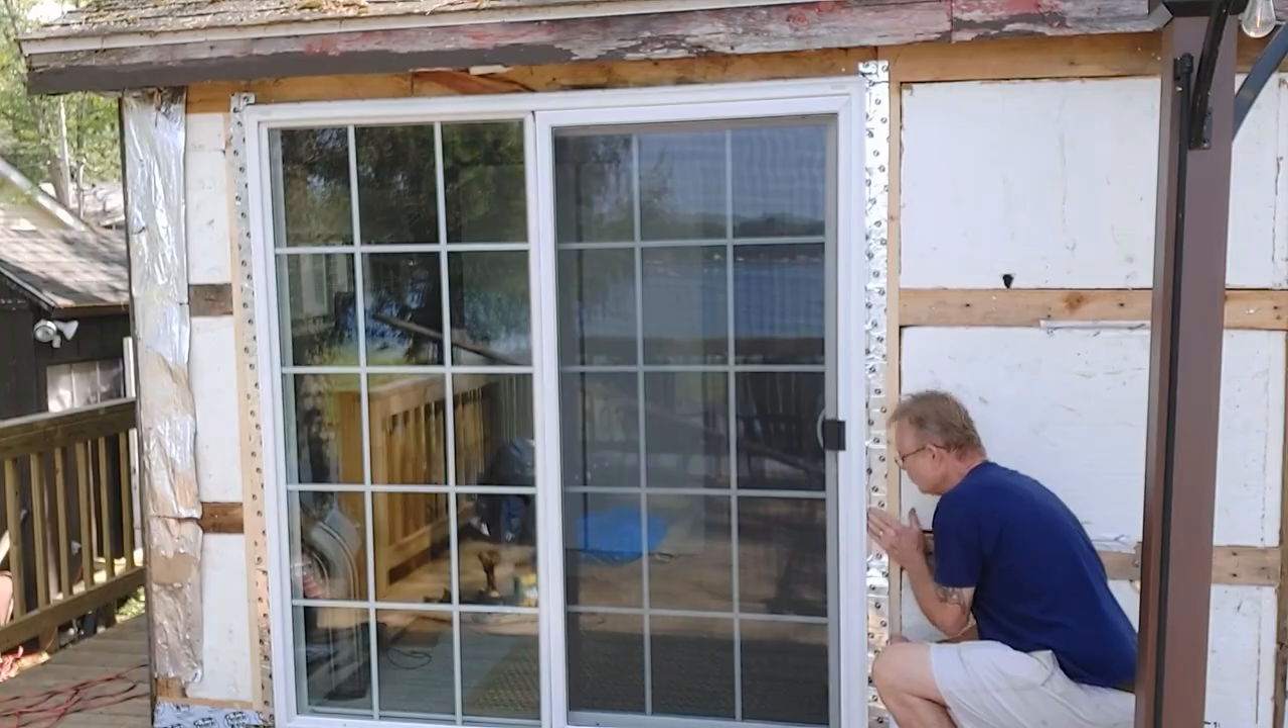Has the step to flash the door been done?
No.